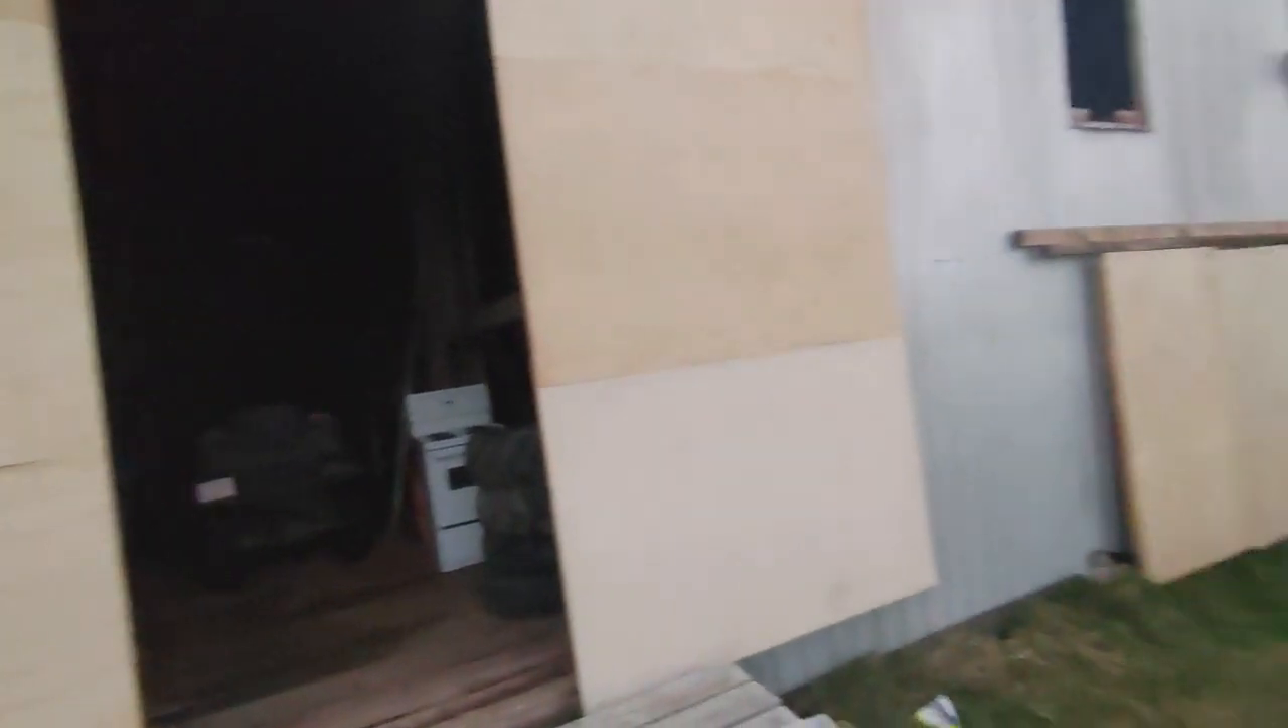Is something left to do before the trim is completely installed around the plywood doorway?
Yes.